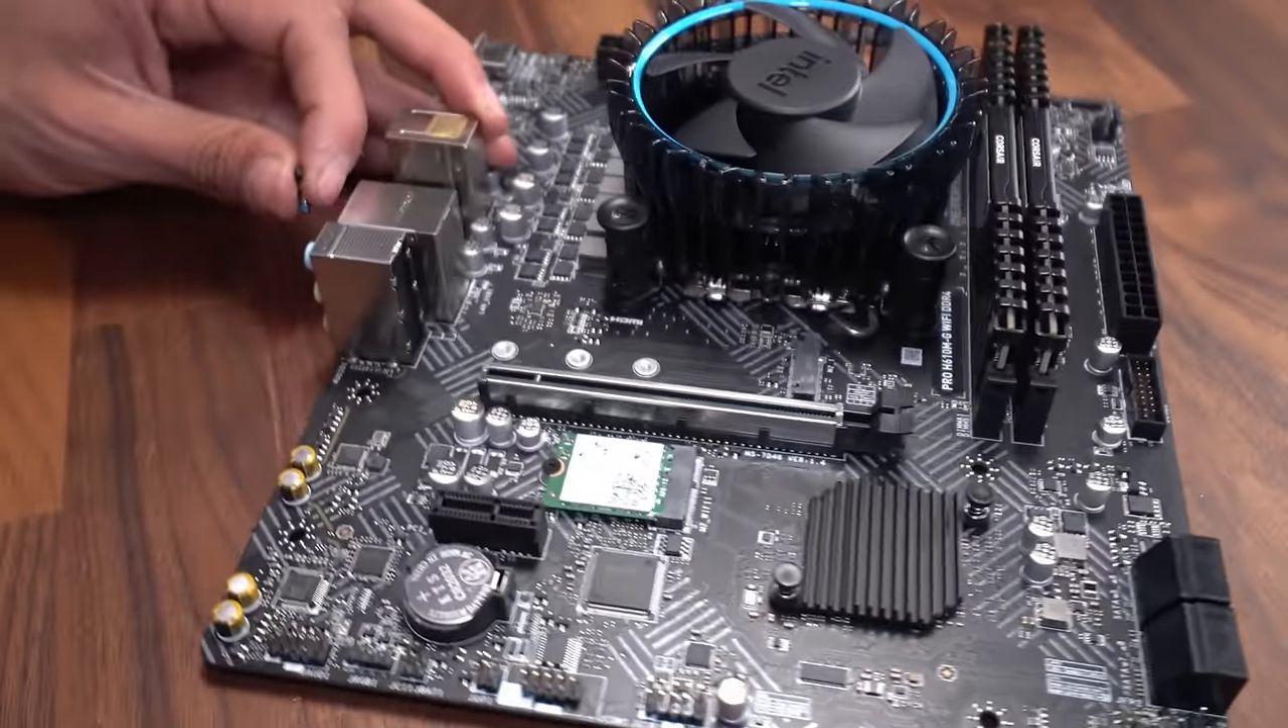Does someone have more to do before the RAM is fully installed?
No.